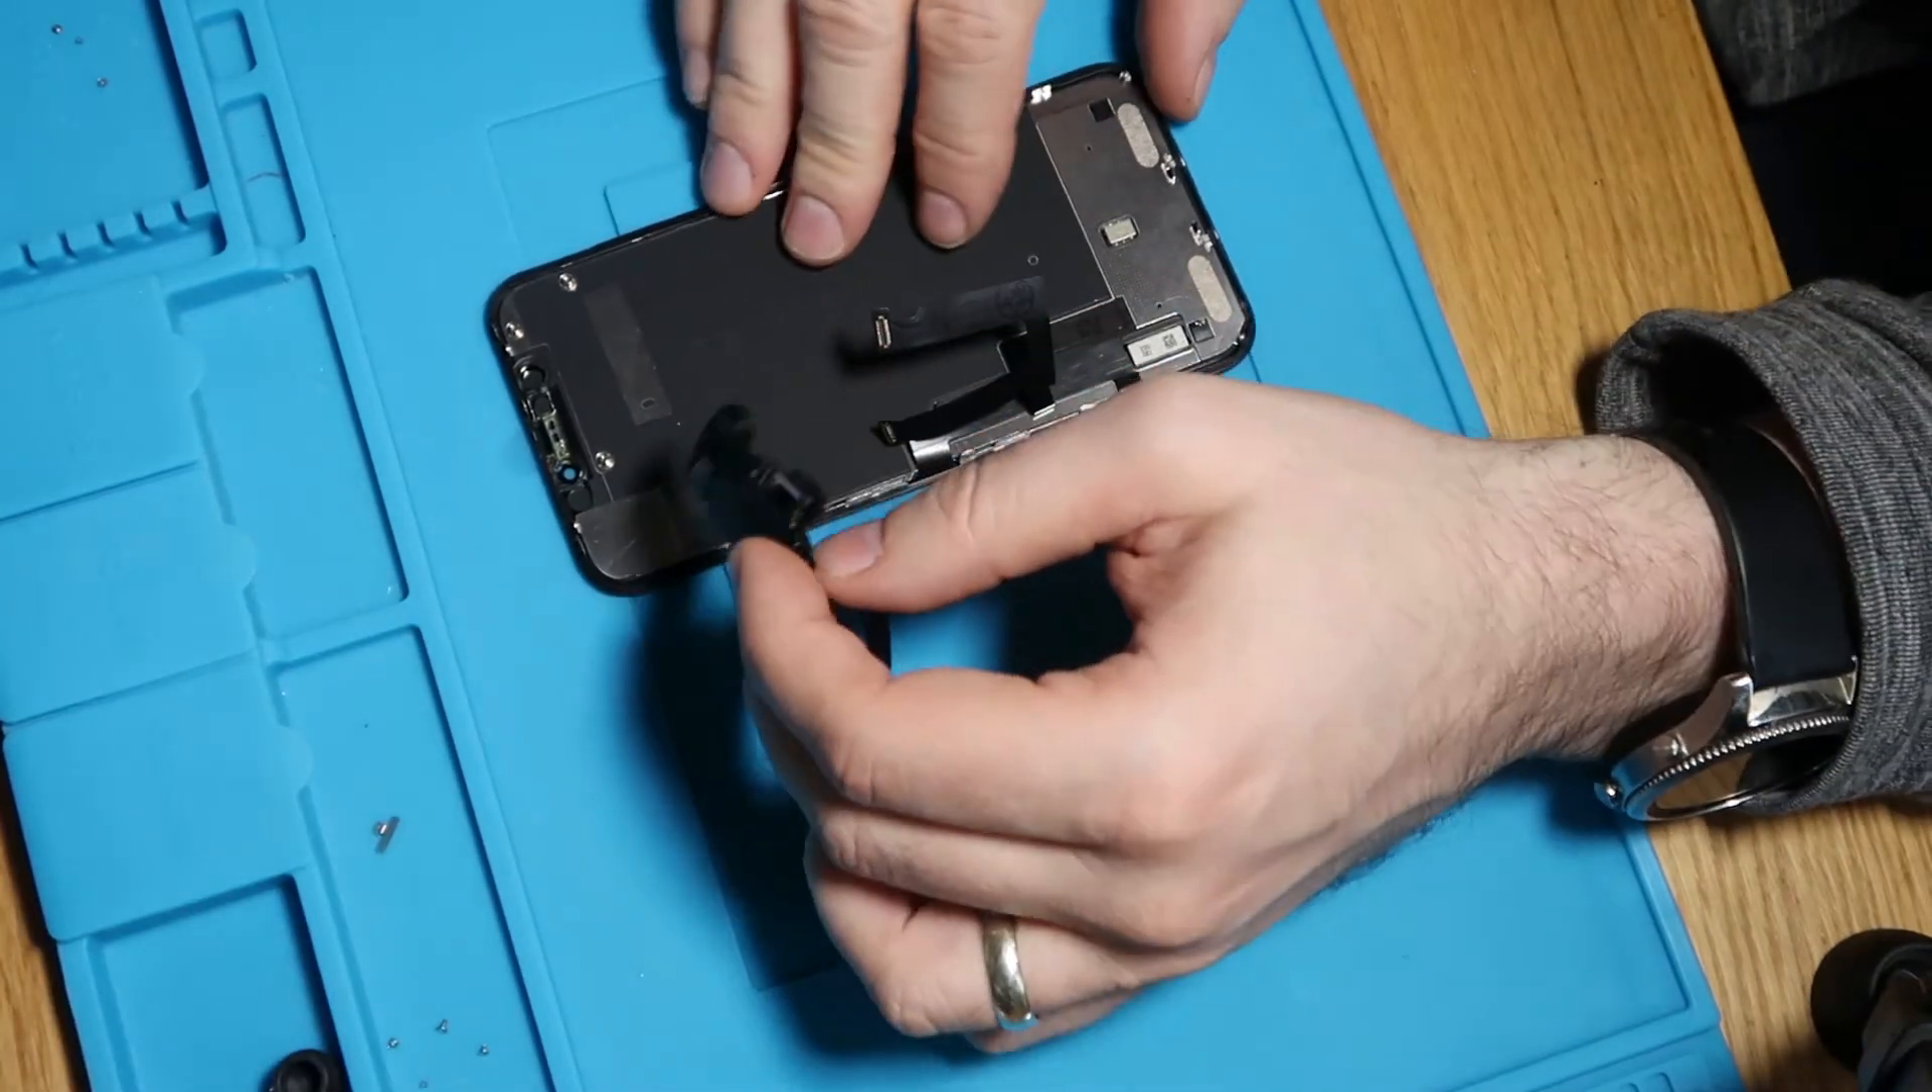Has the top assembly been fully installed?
No.